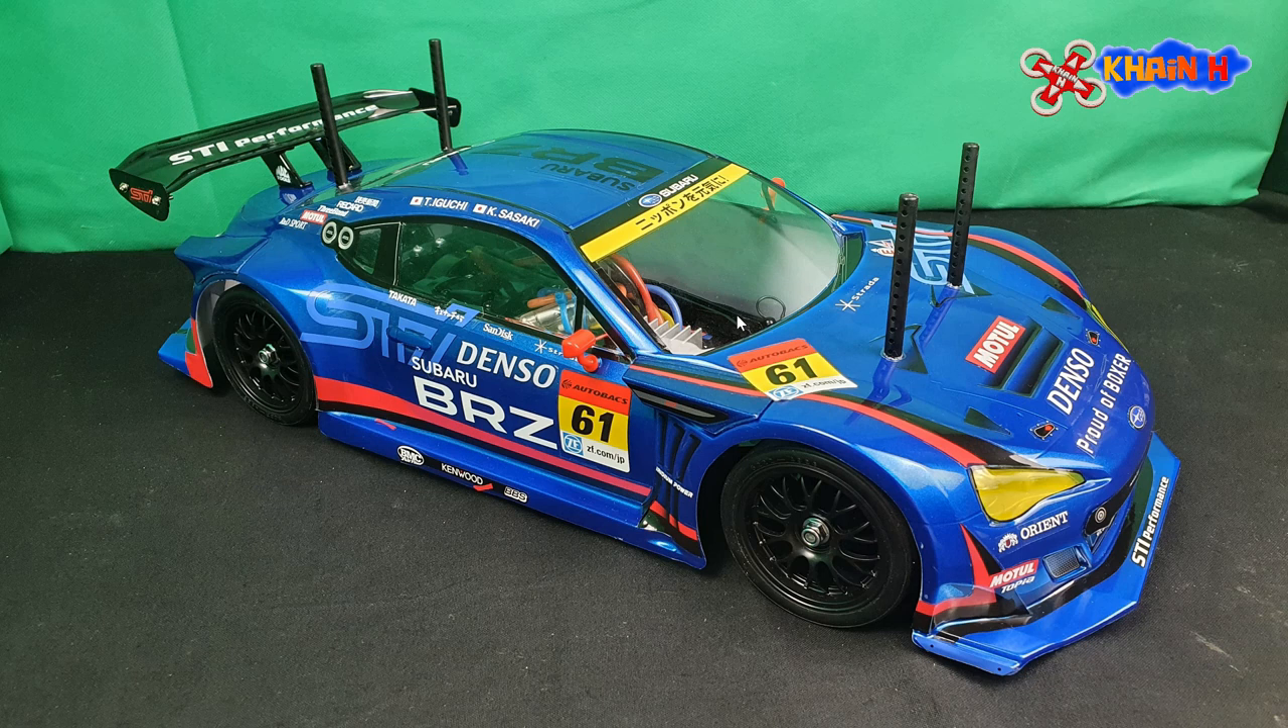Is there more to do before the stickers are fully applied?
No.